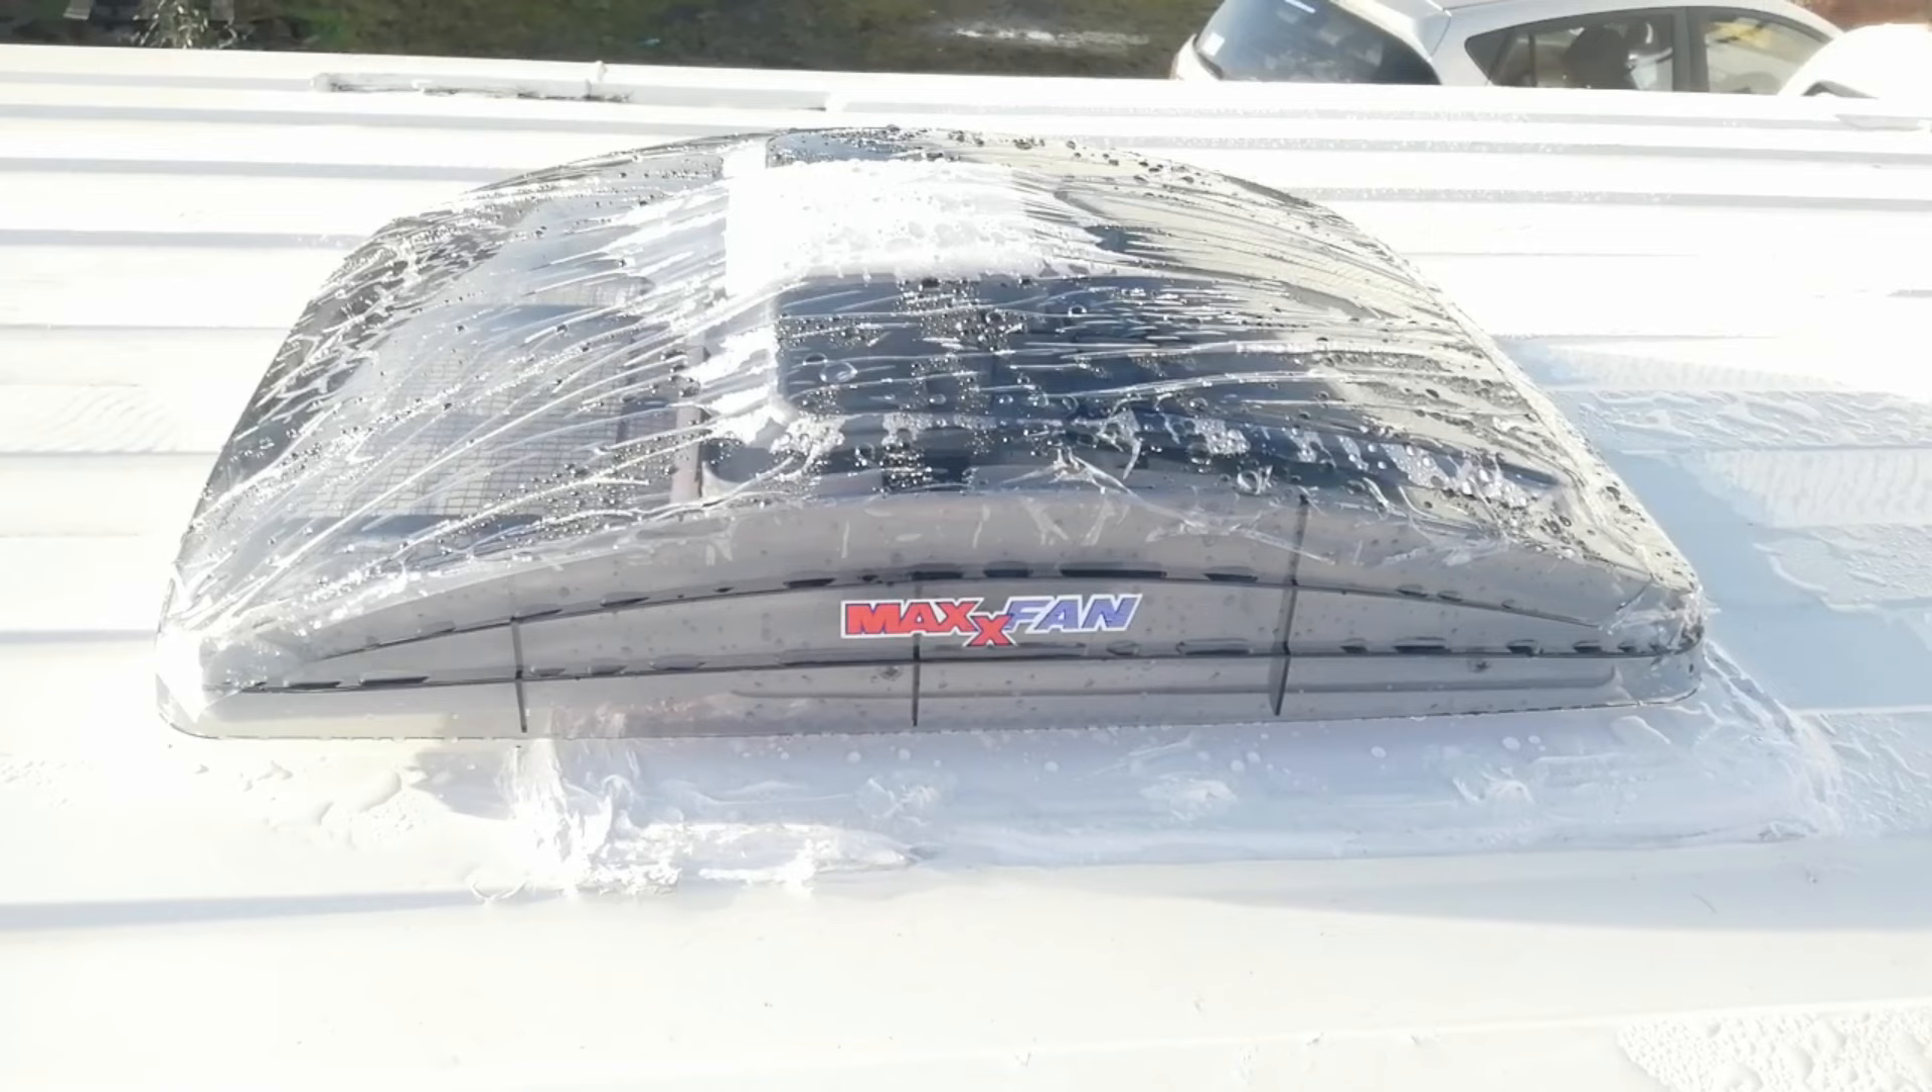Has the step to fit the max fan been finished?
Yes.